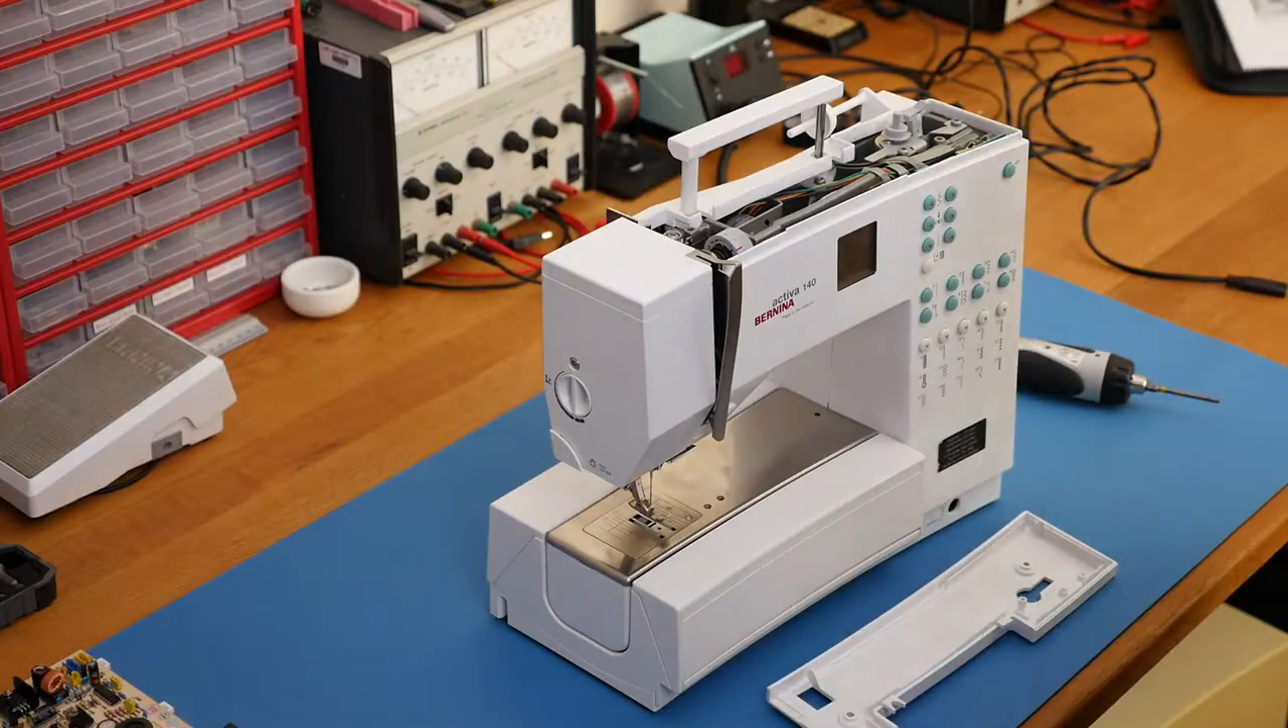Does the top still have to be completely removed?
No.